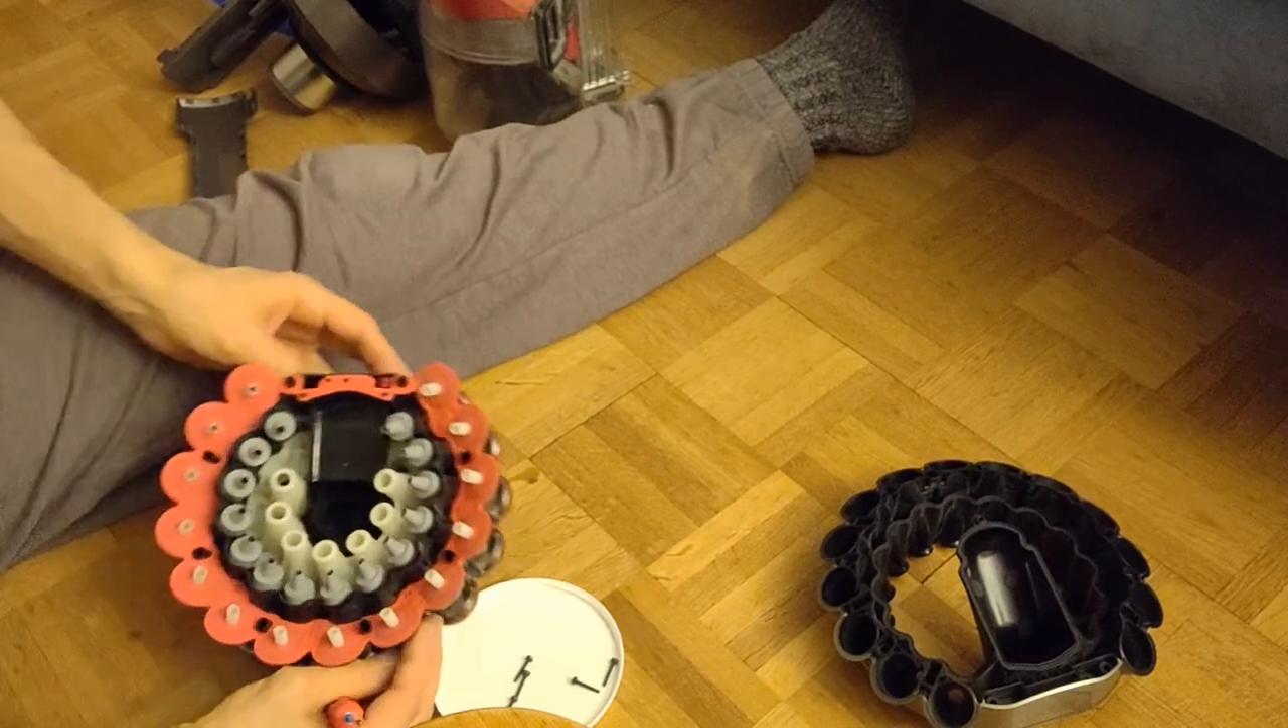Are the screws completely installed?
No.